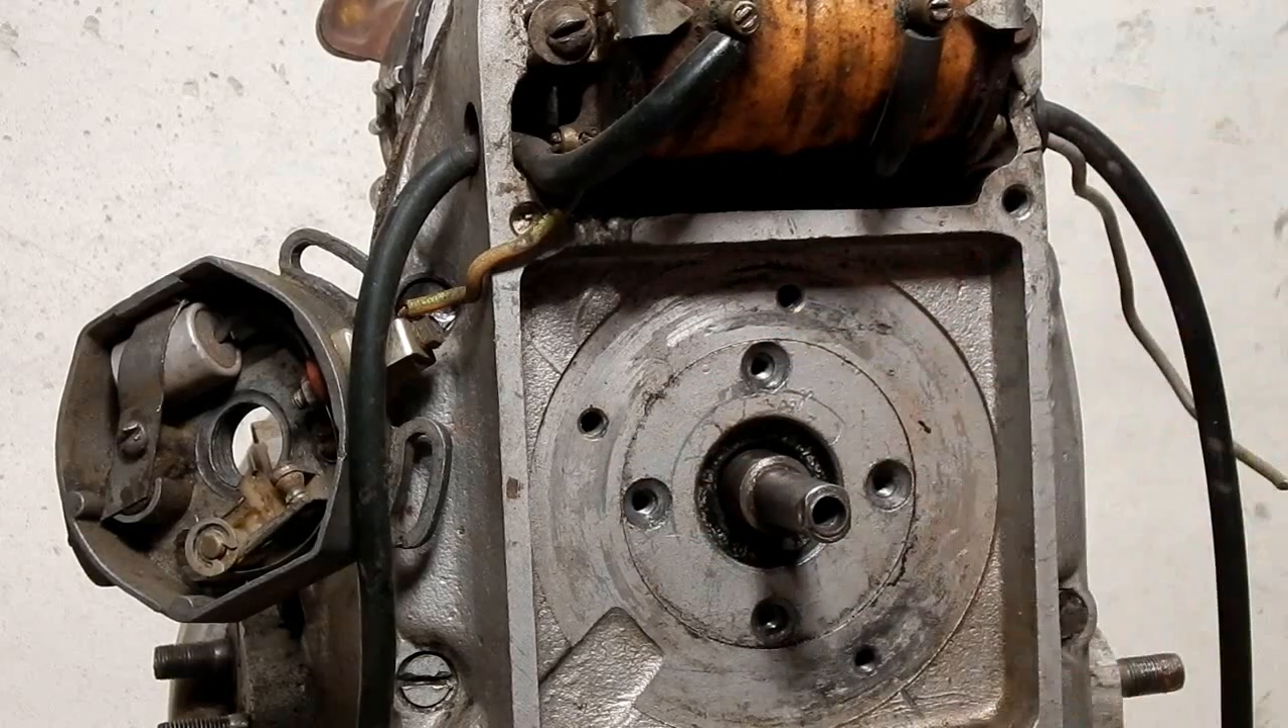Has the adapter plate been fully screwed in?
No.